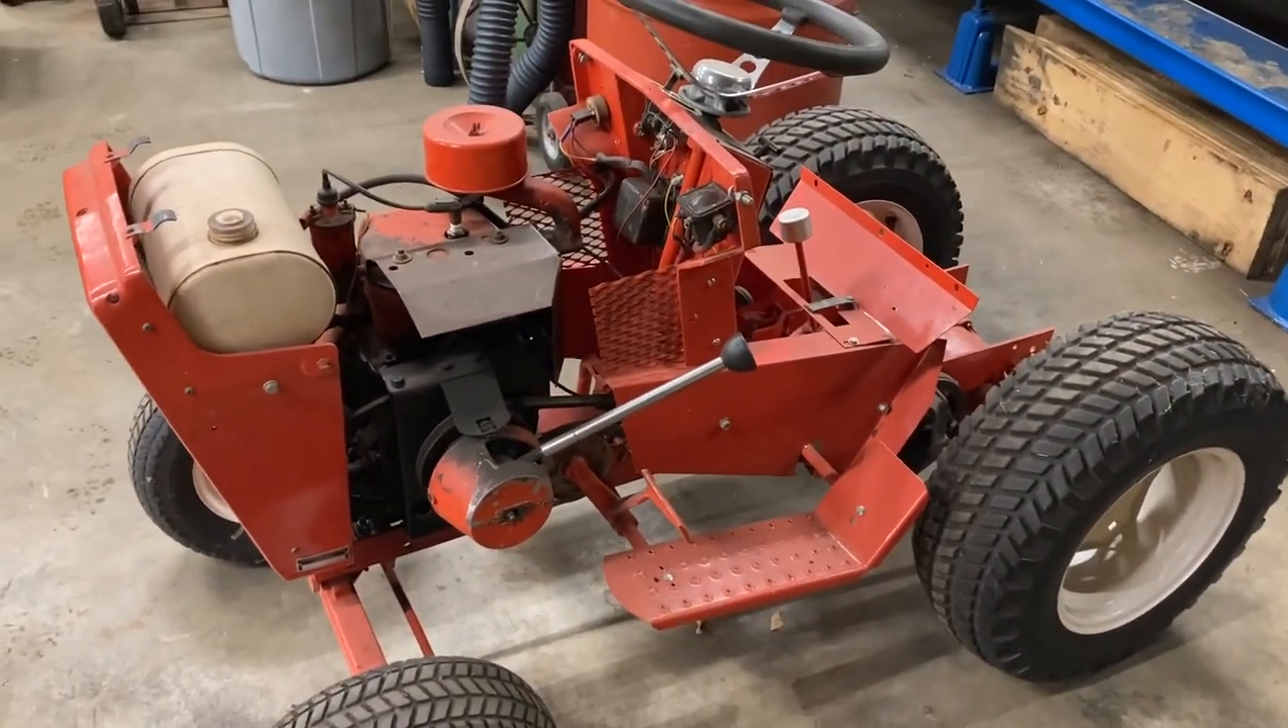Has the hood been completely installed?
No.